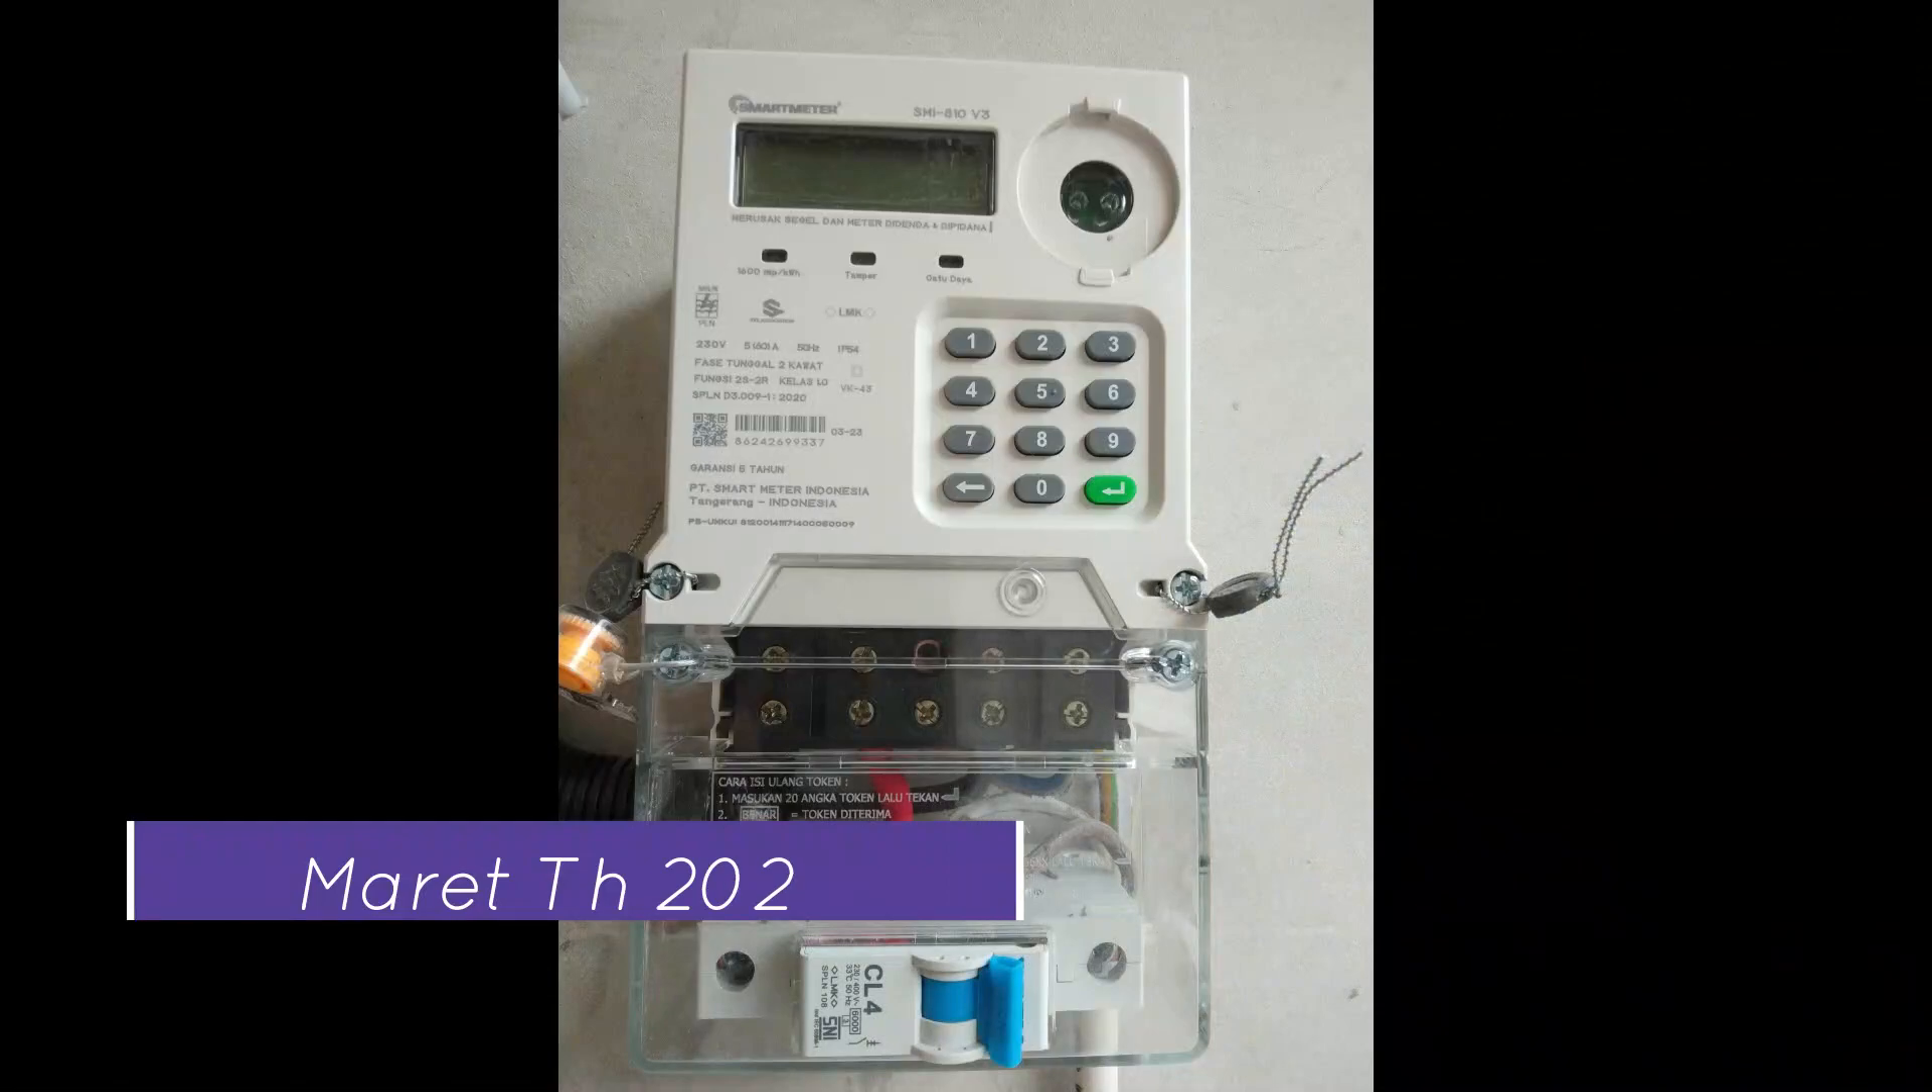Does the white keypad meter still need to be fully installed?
No.